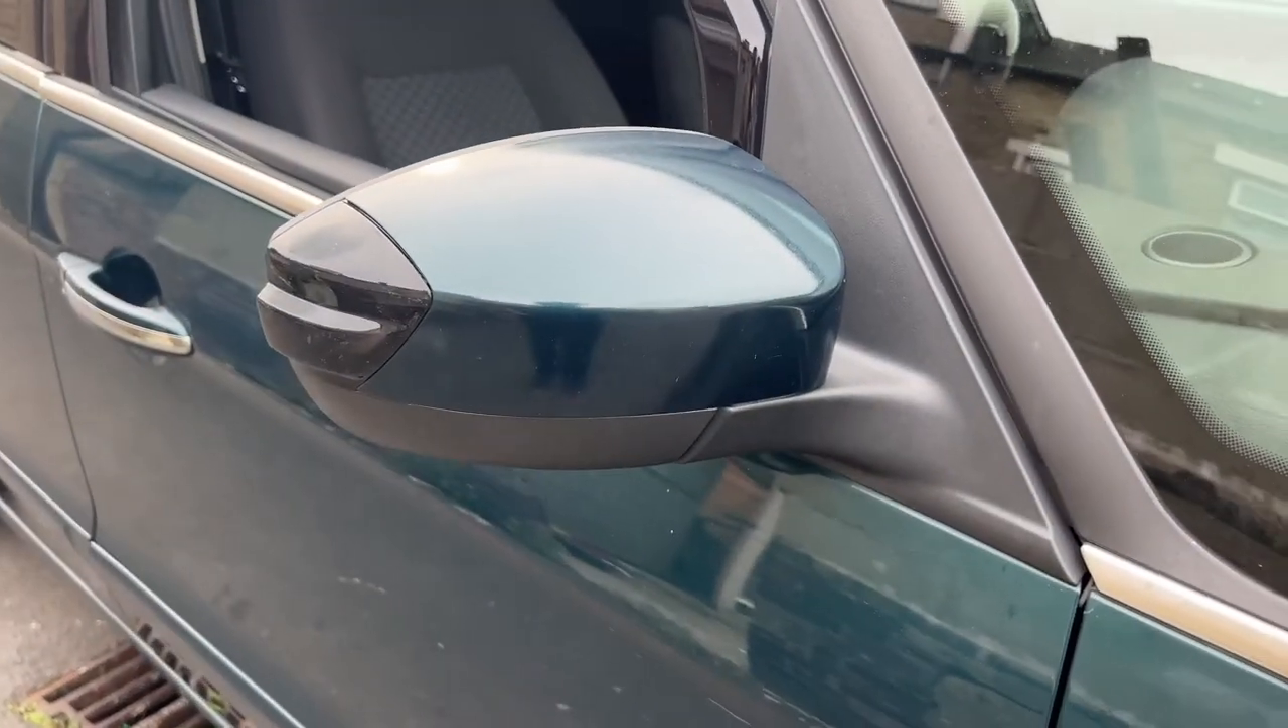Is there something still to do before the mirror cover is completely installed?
No.